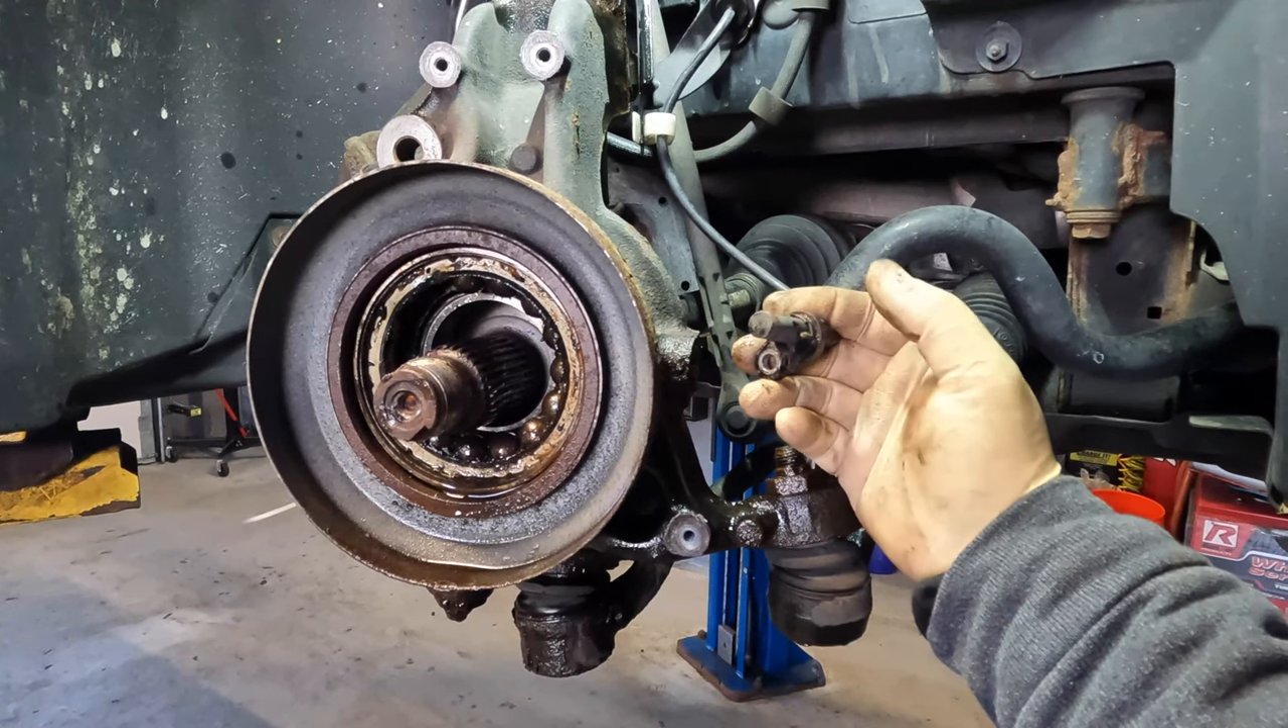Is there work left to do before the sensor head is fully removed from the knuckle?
No.